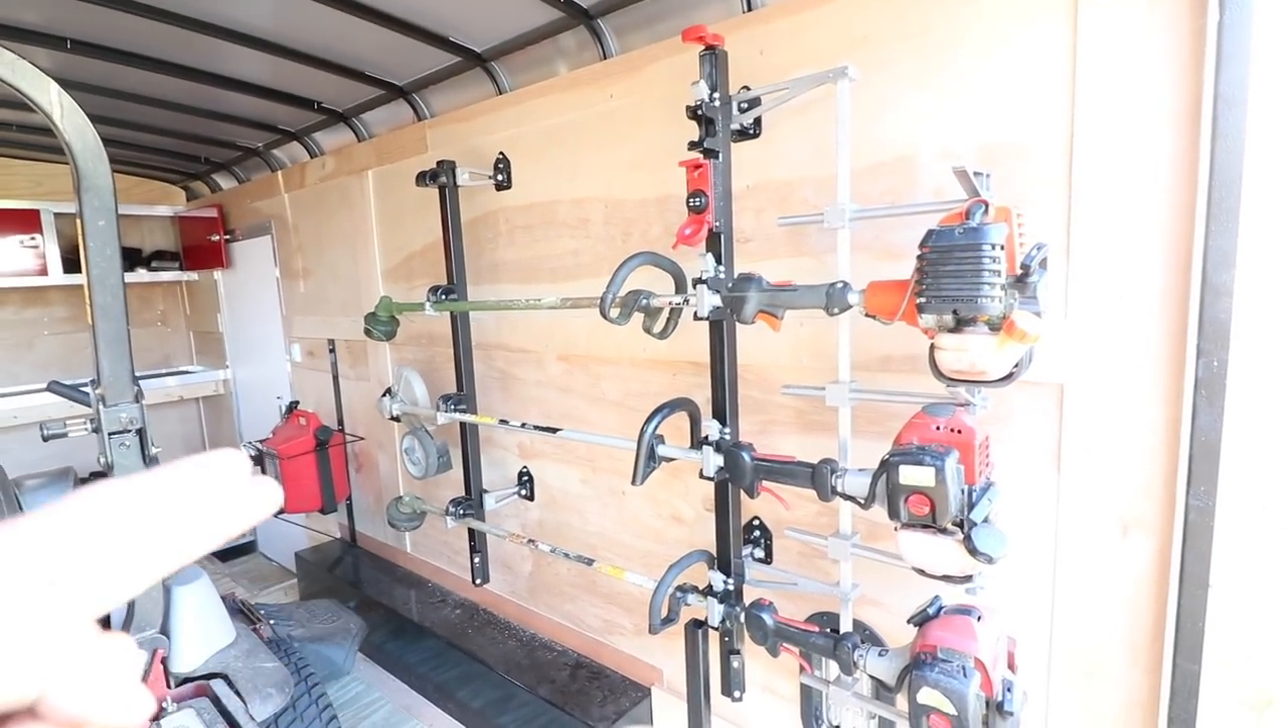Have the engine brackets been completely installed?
Yes.